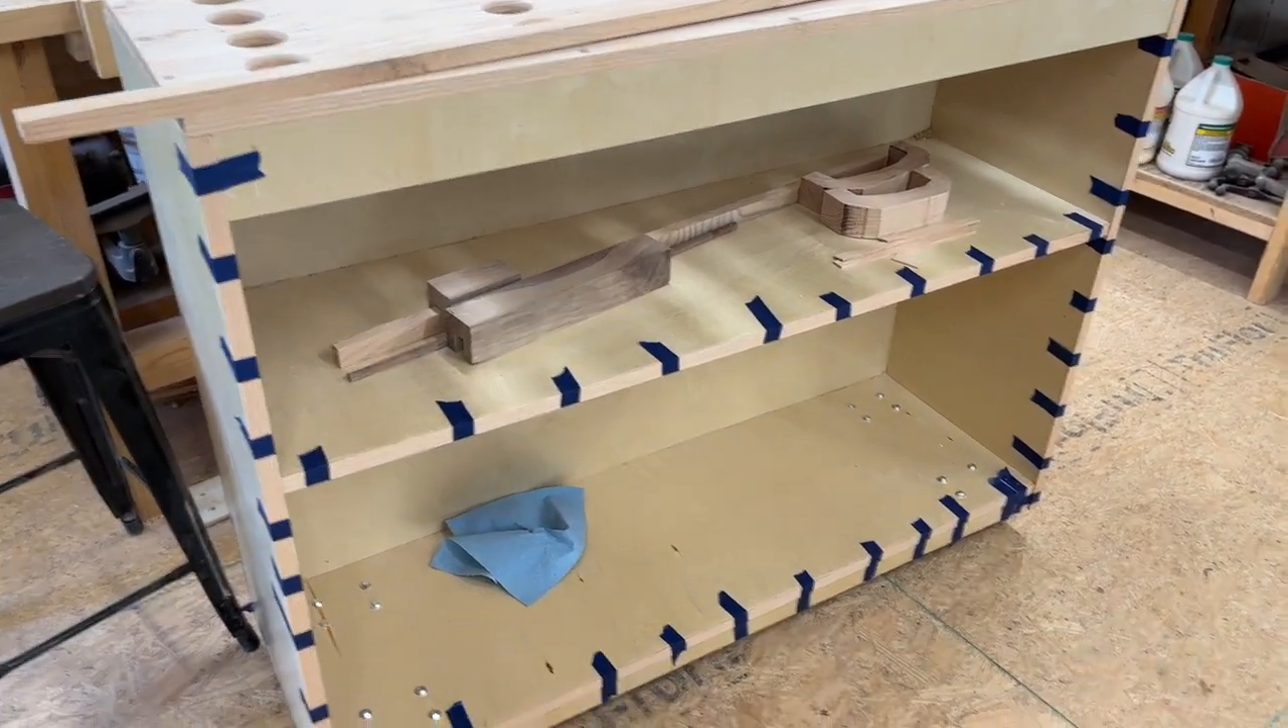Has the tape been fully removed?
No.